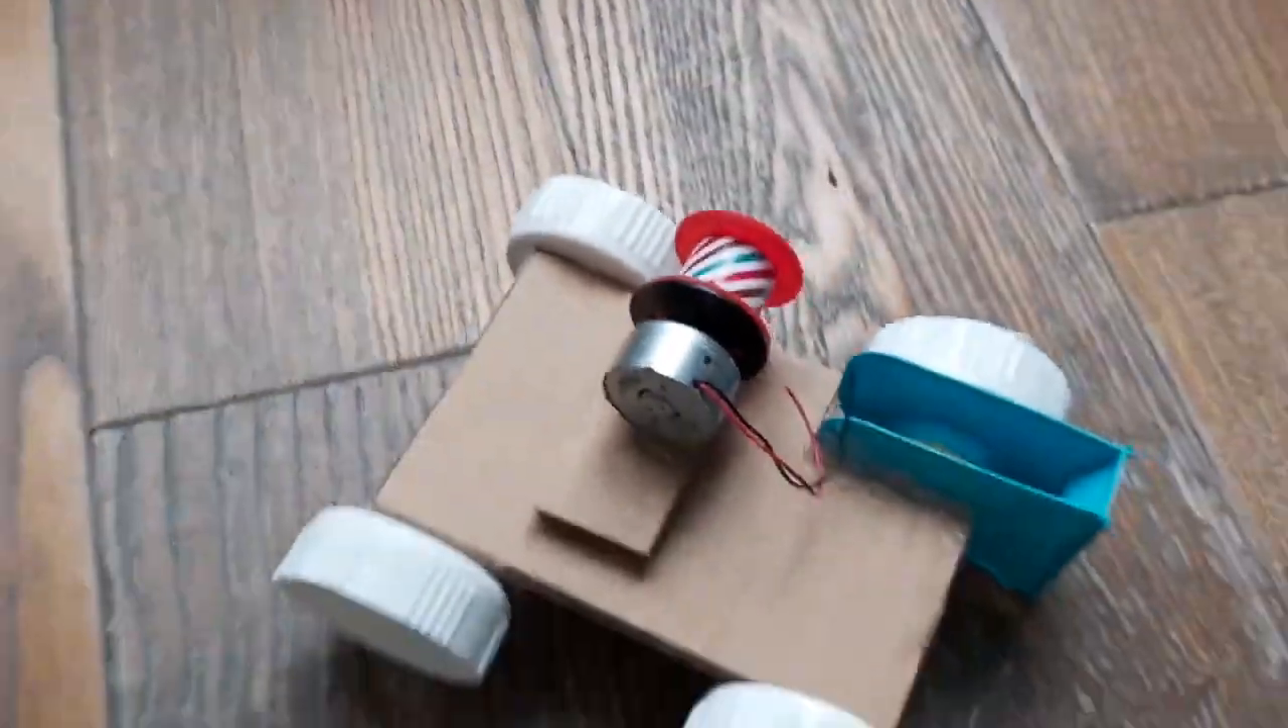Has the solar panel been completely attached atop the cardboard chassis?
No.